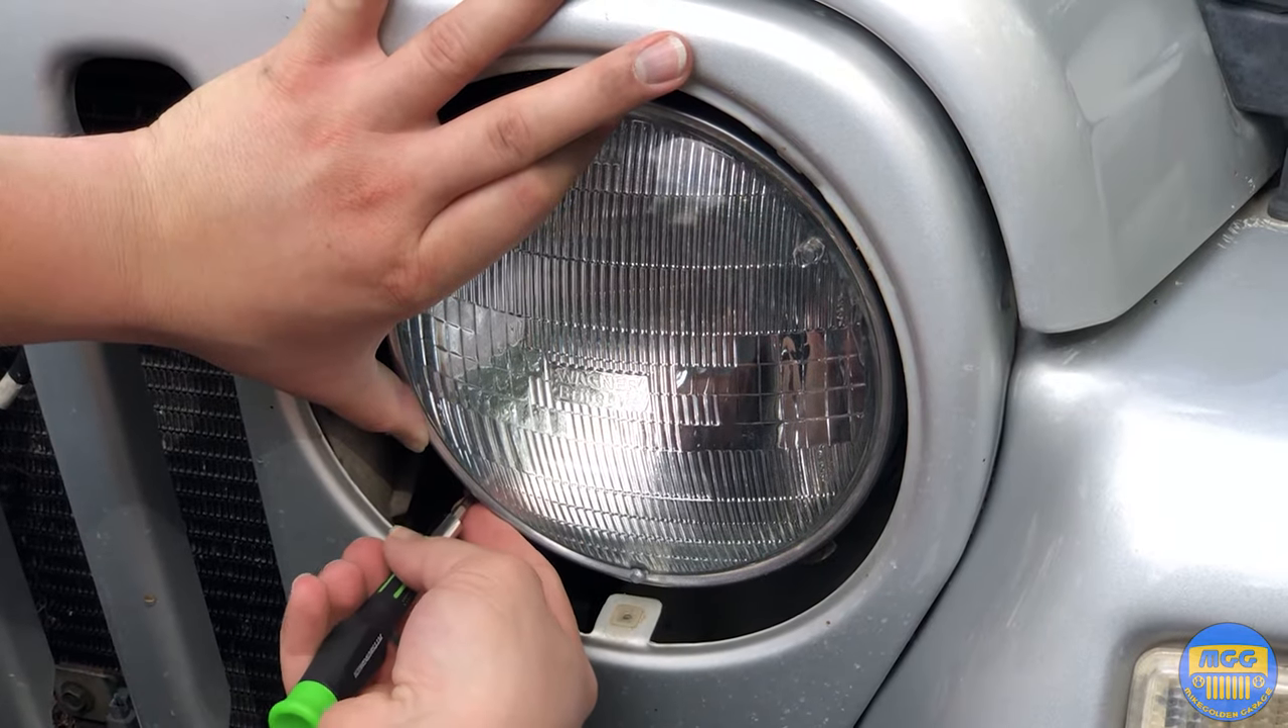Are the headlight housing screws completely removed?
No.